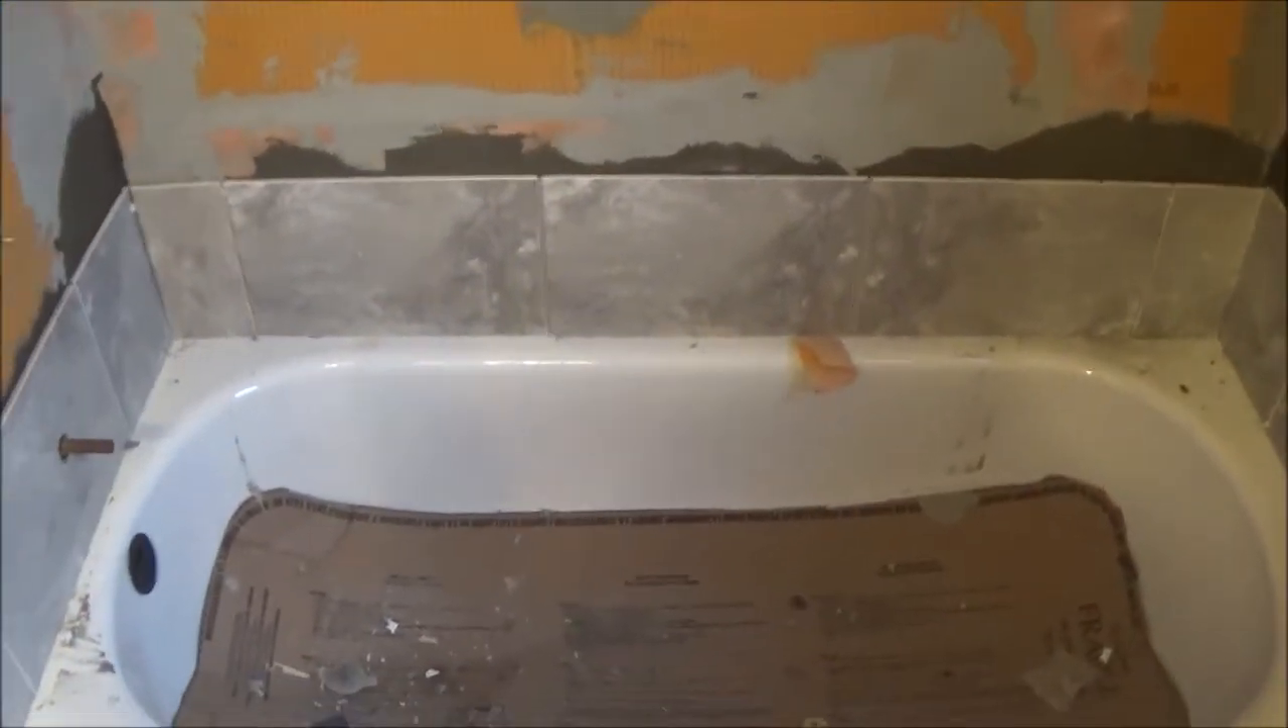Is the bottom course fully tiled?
Yes.